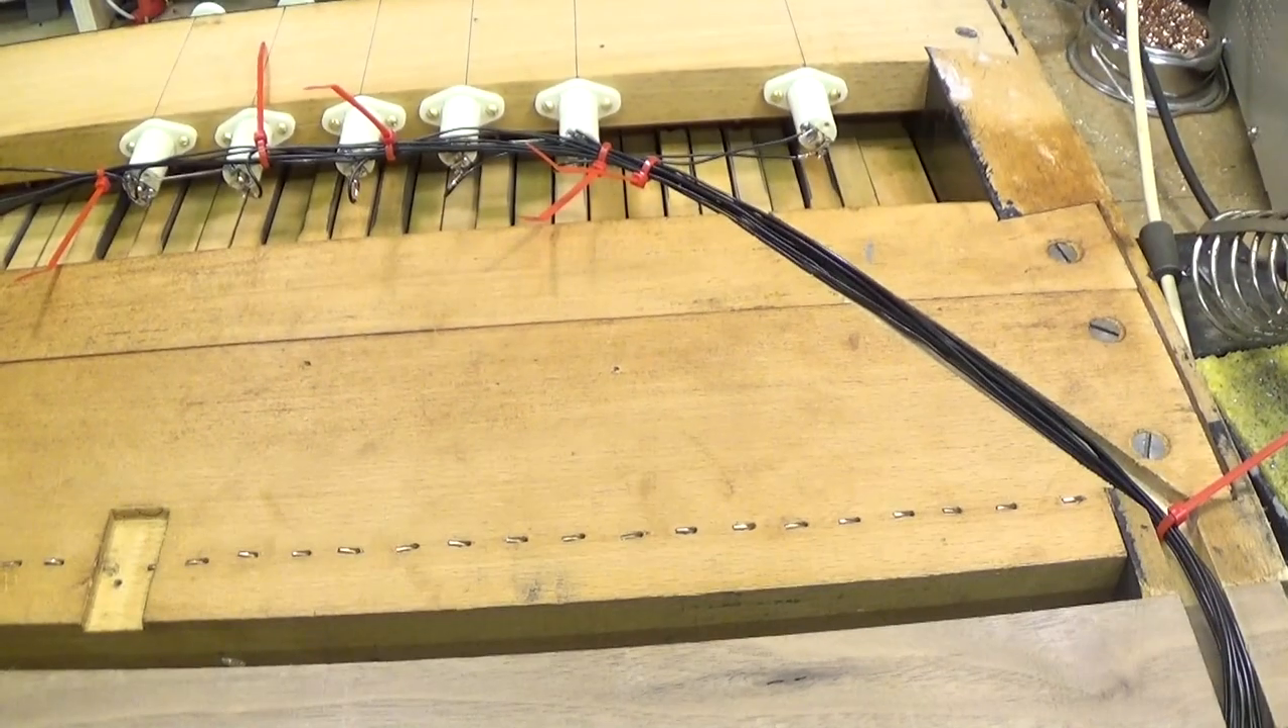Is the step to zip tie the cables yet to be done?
No.